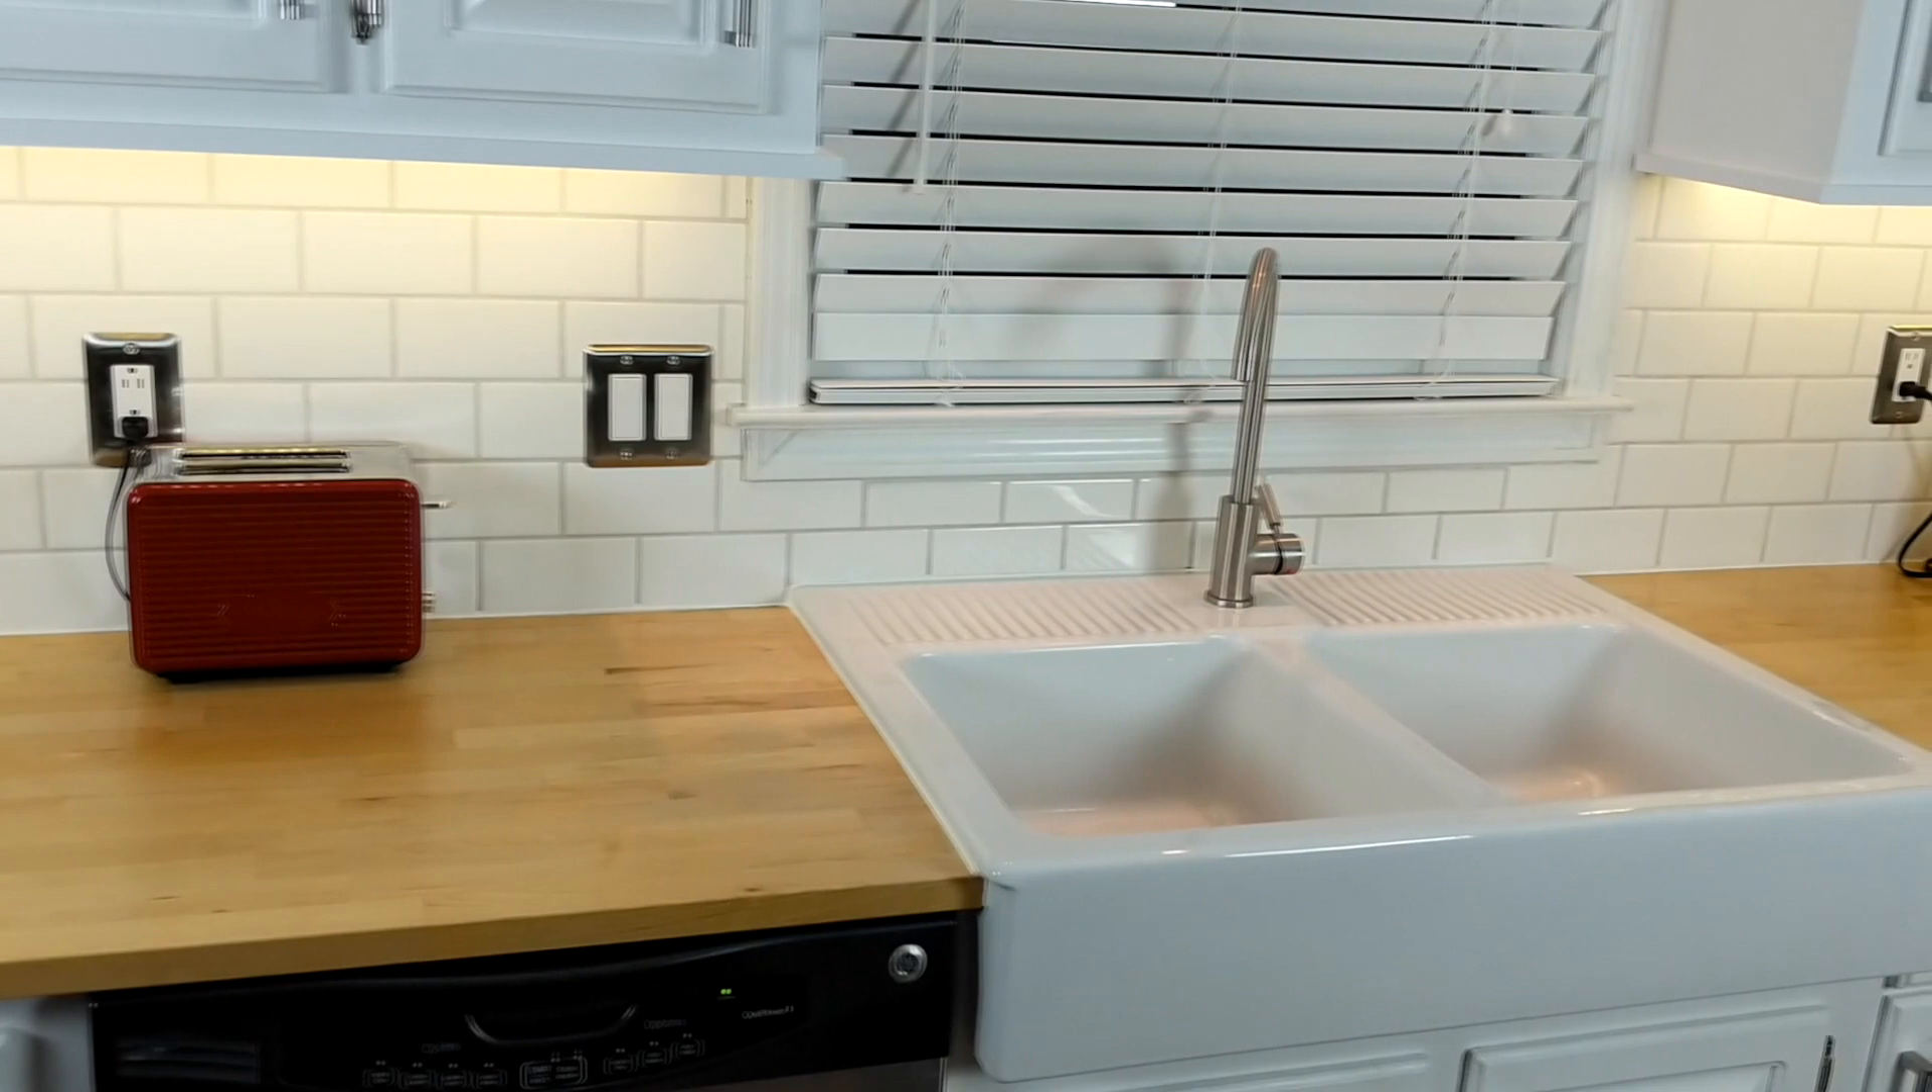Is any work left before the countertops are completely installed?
No.